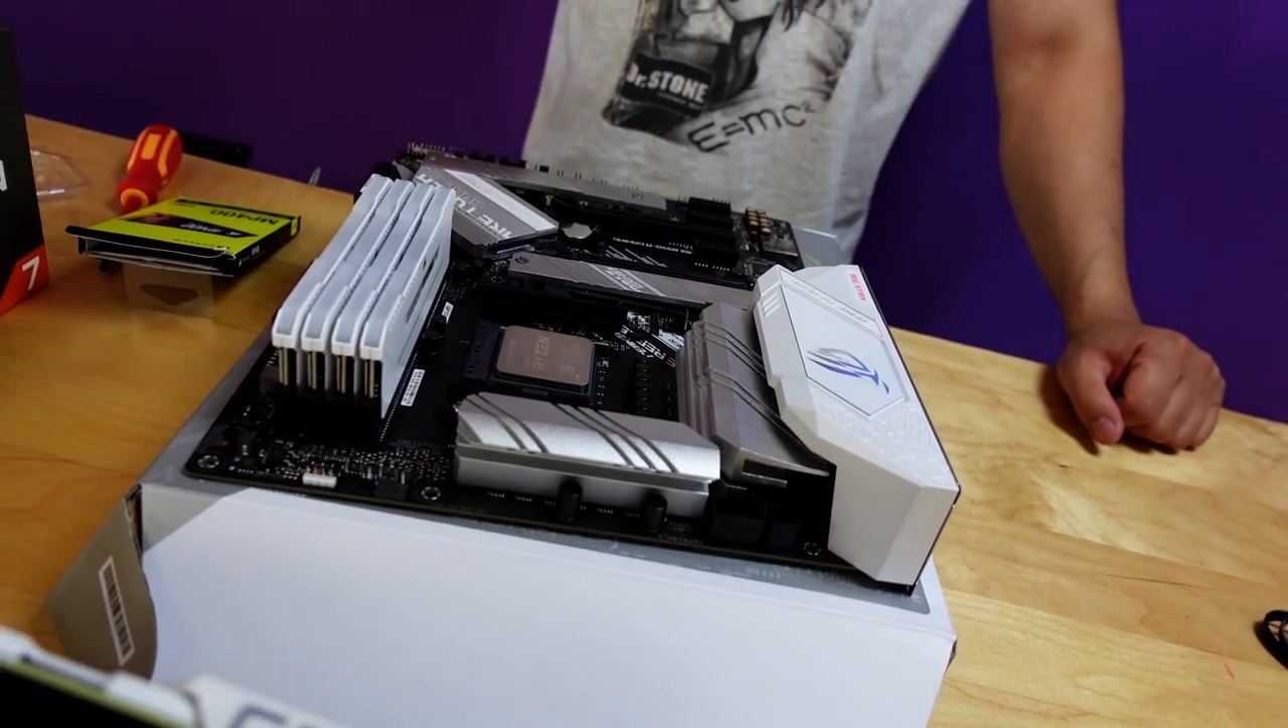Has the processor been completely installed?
Yes.